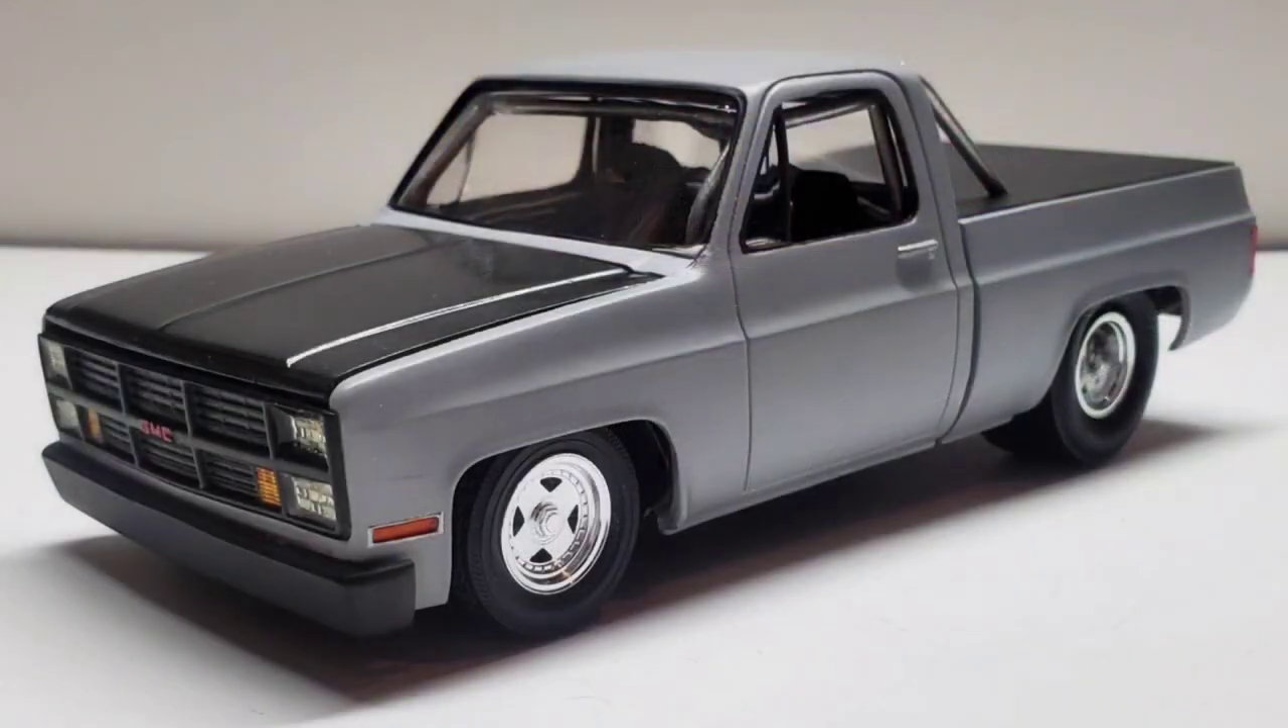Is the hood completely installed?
Yes.